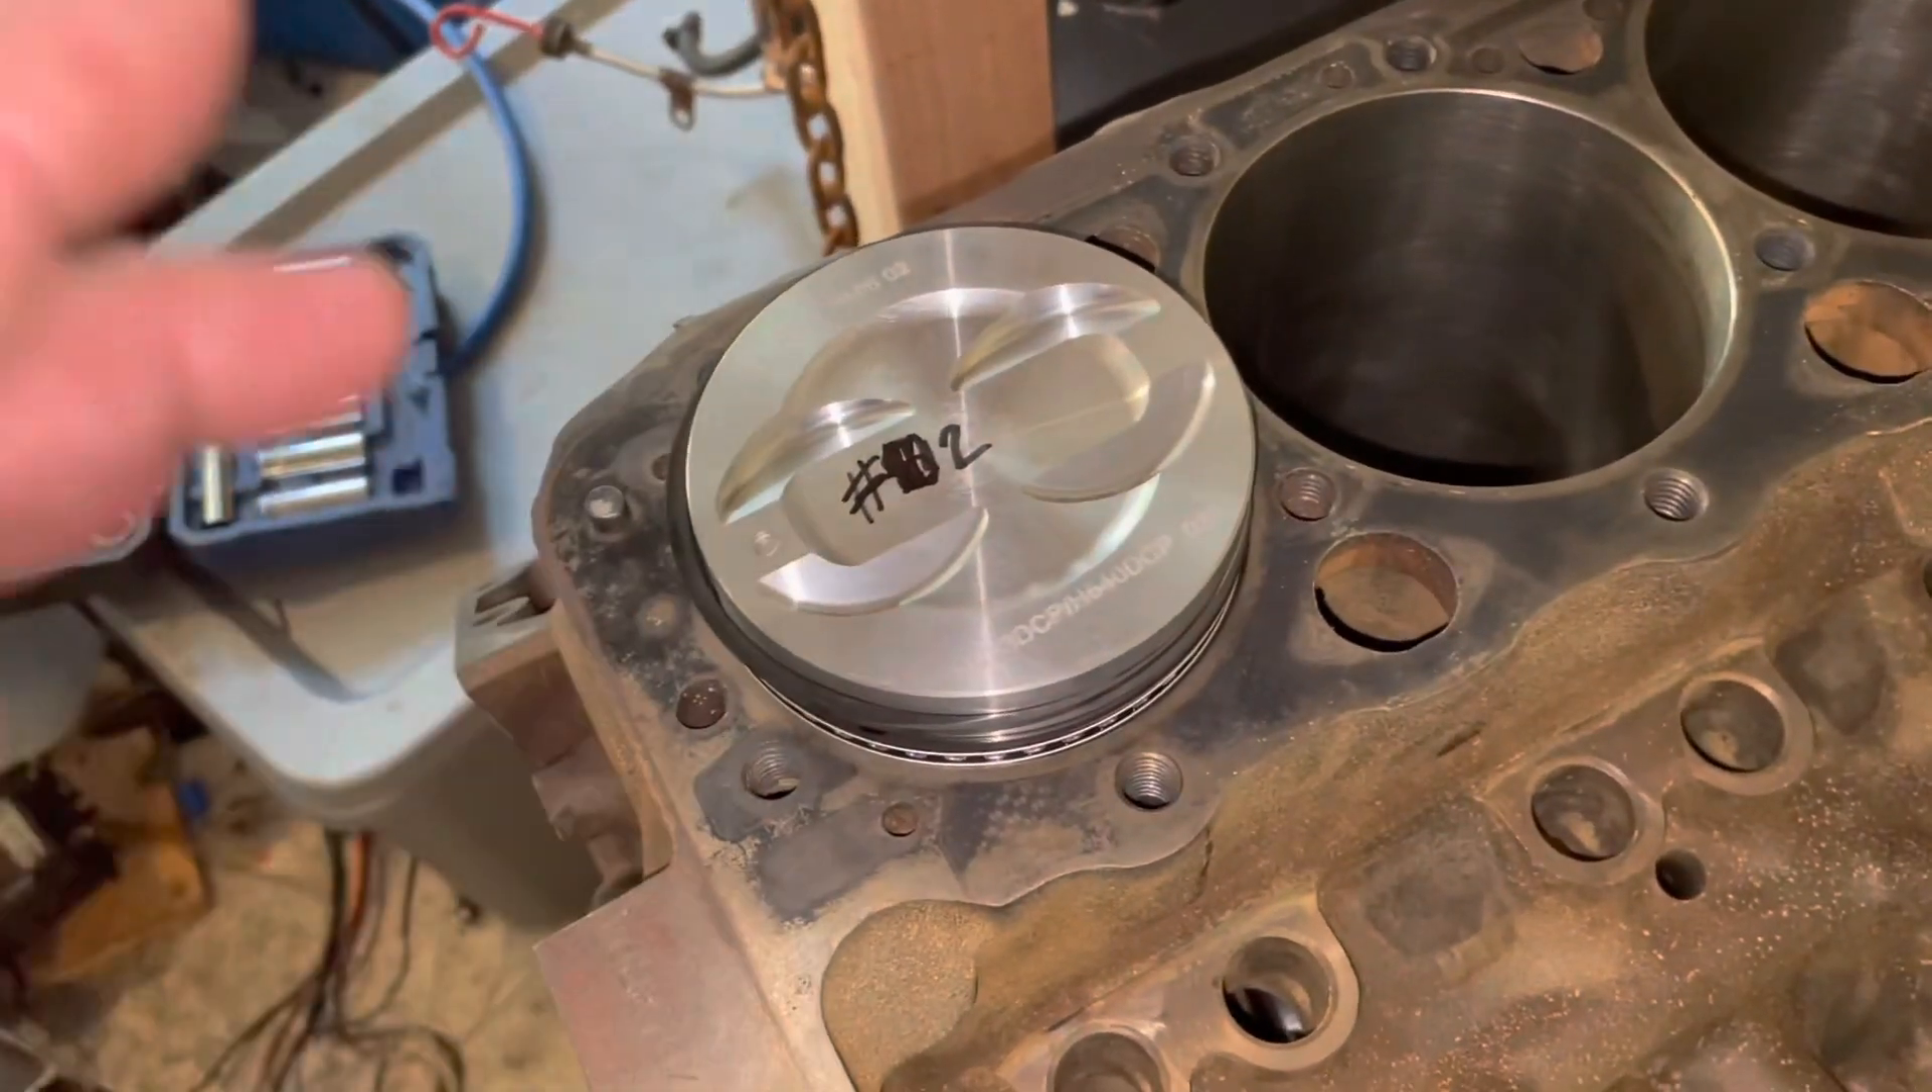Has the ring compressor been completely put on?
No.